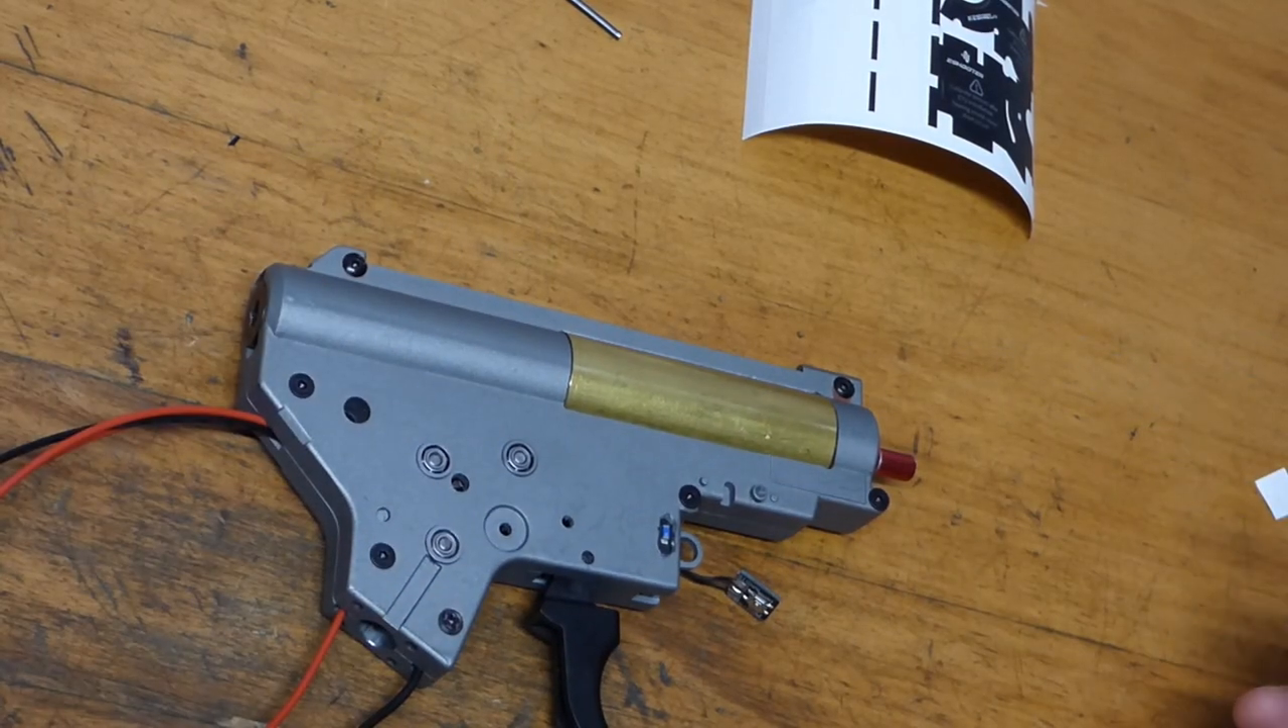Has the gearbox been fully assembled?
Yes.